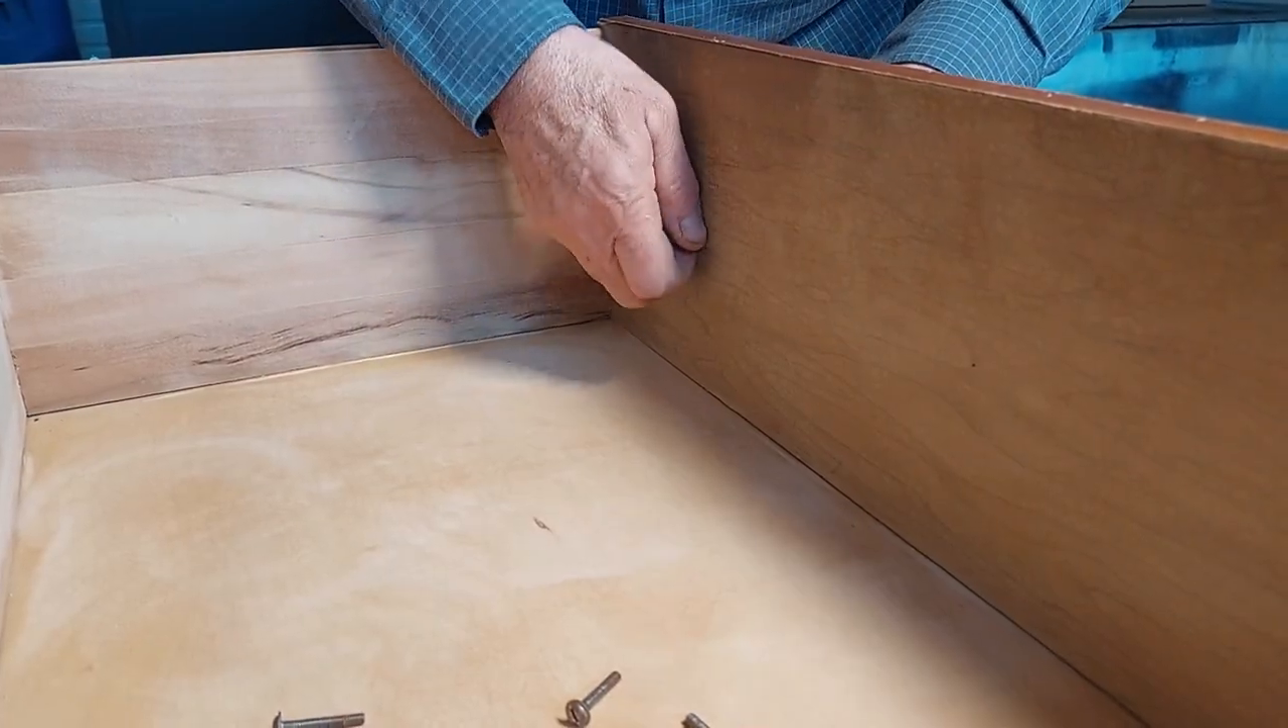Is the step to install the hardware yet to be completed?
Yes.